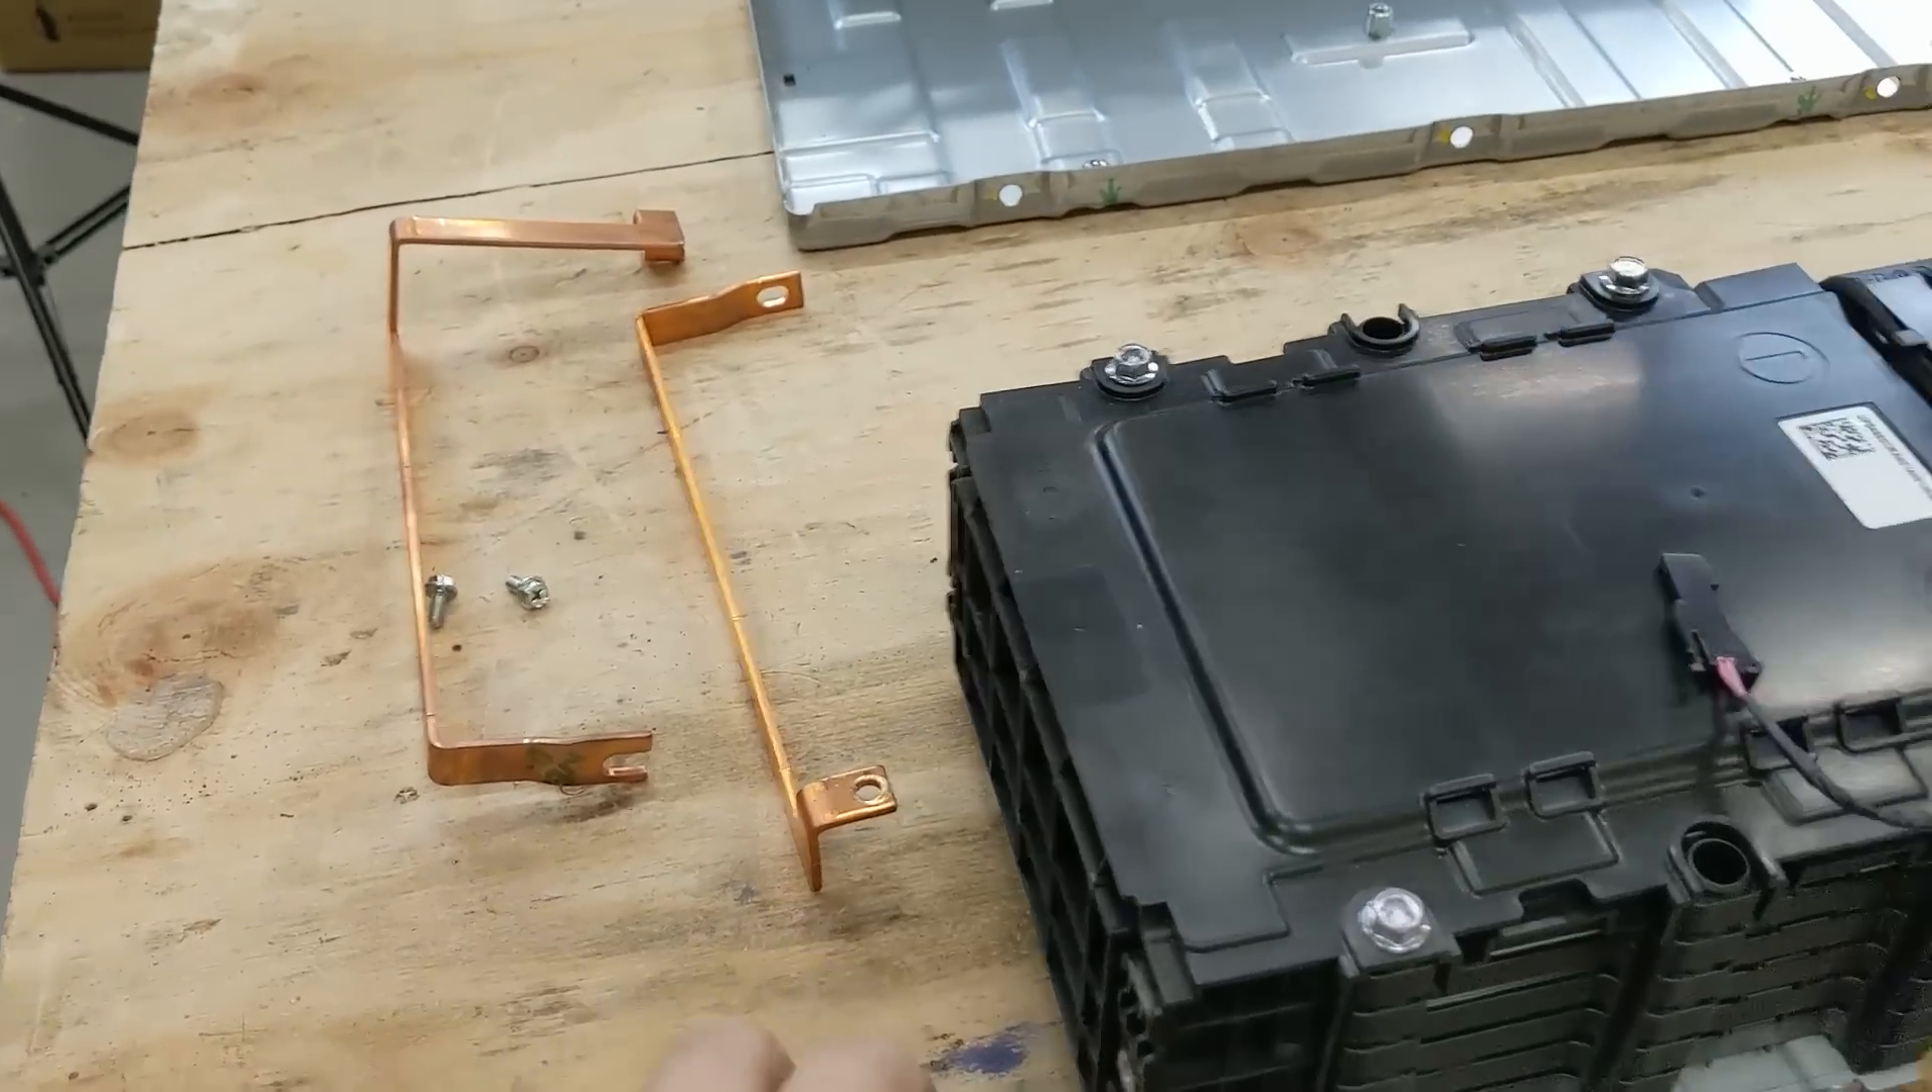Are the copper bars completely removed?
Yes.